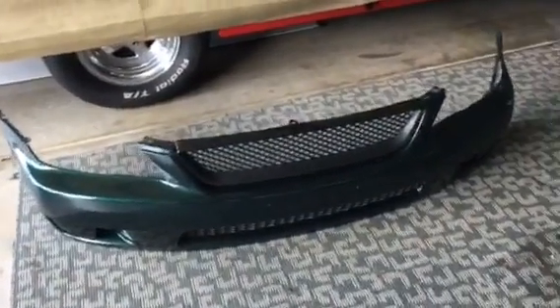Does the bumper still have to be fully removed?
No.